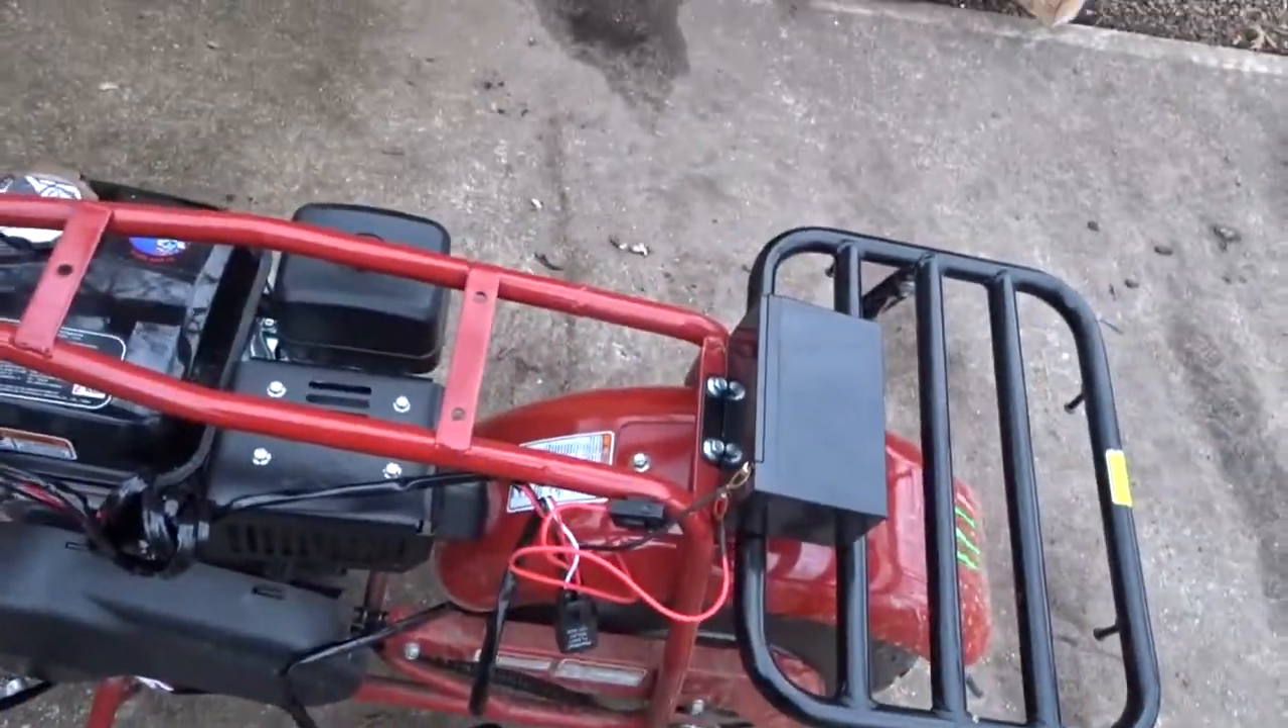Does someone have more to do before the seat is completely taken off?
No.